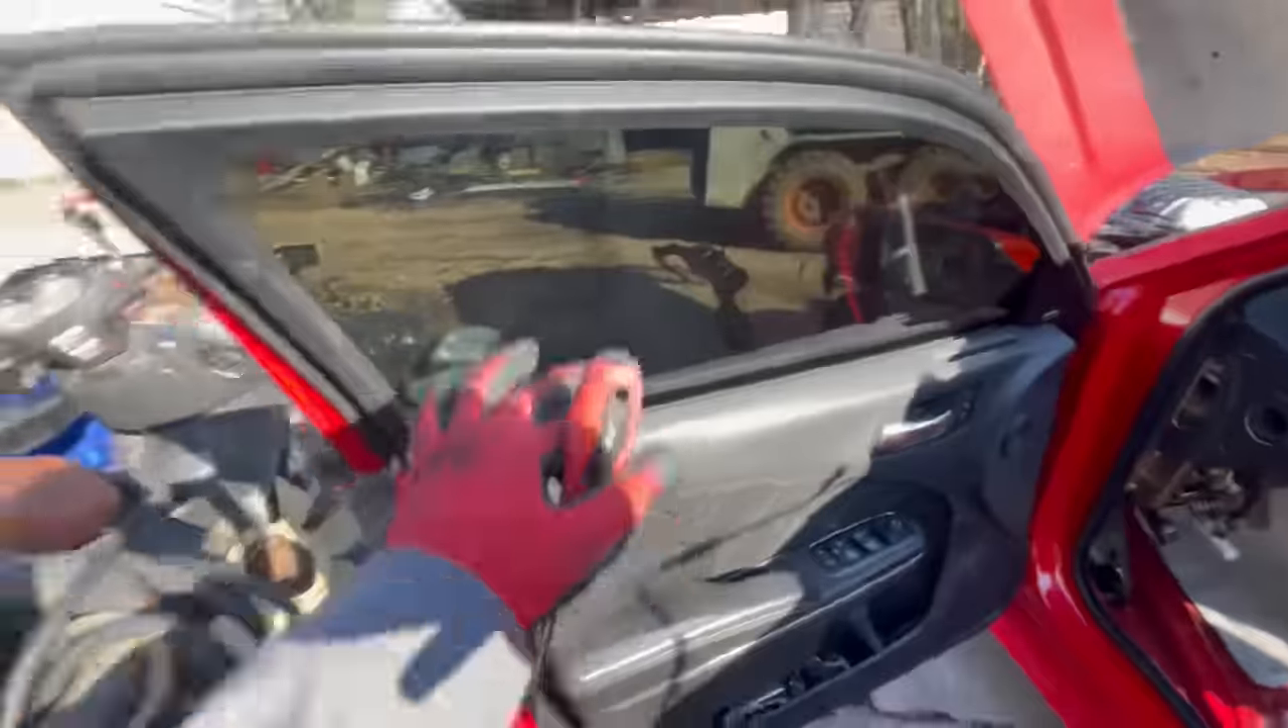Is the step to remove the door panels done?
No.